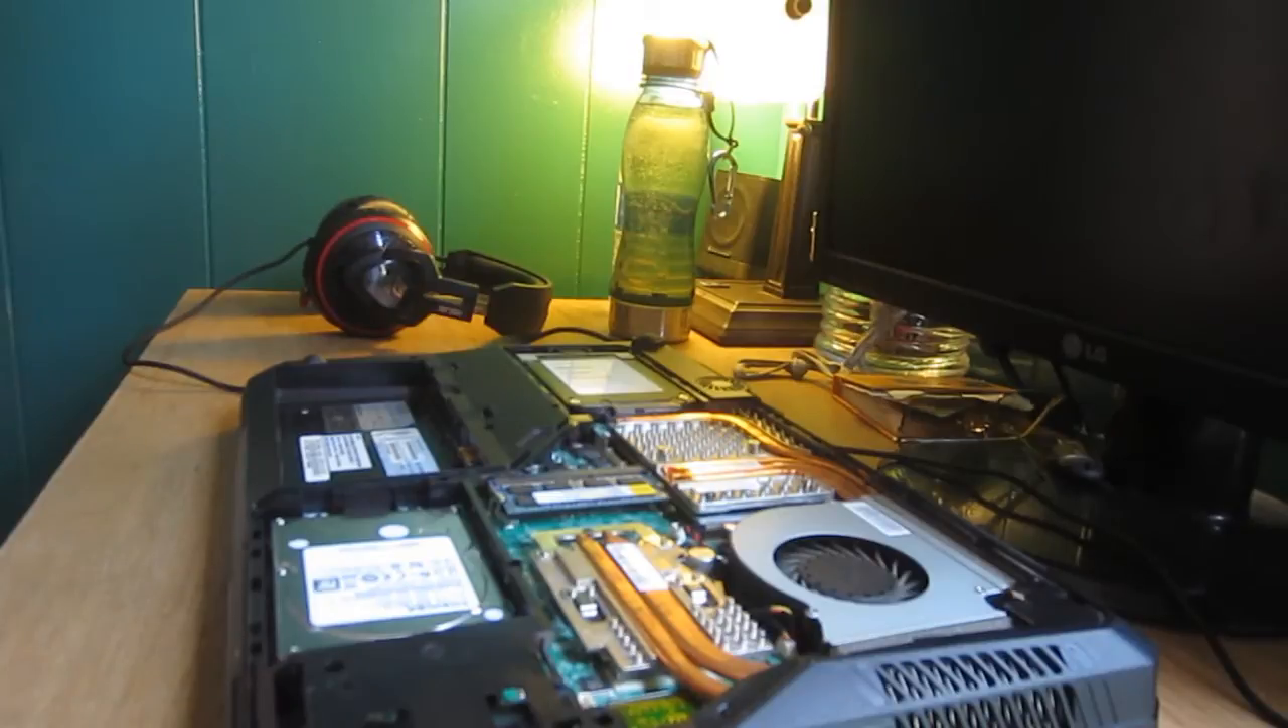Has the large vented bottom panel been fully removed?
Yes.